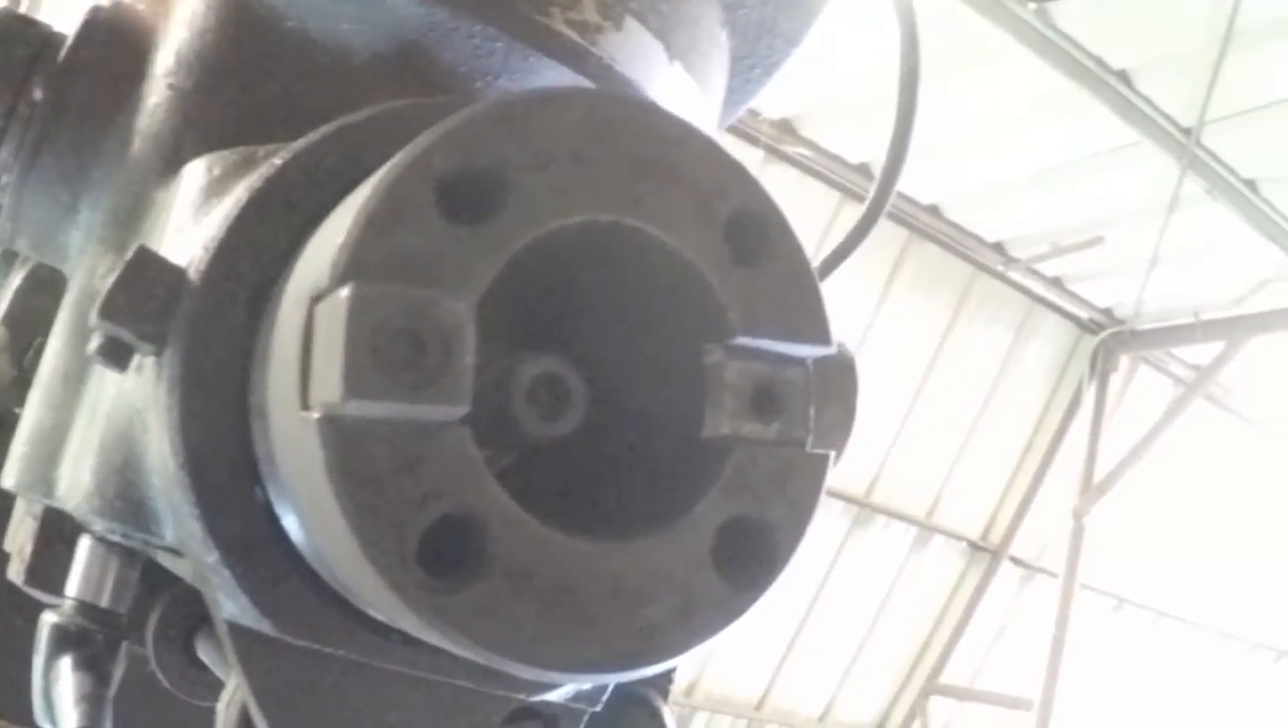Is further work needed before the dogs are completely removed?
Yes.